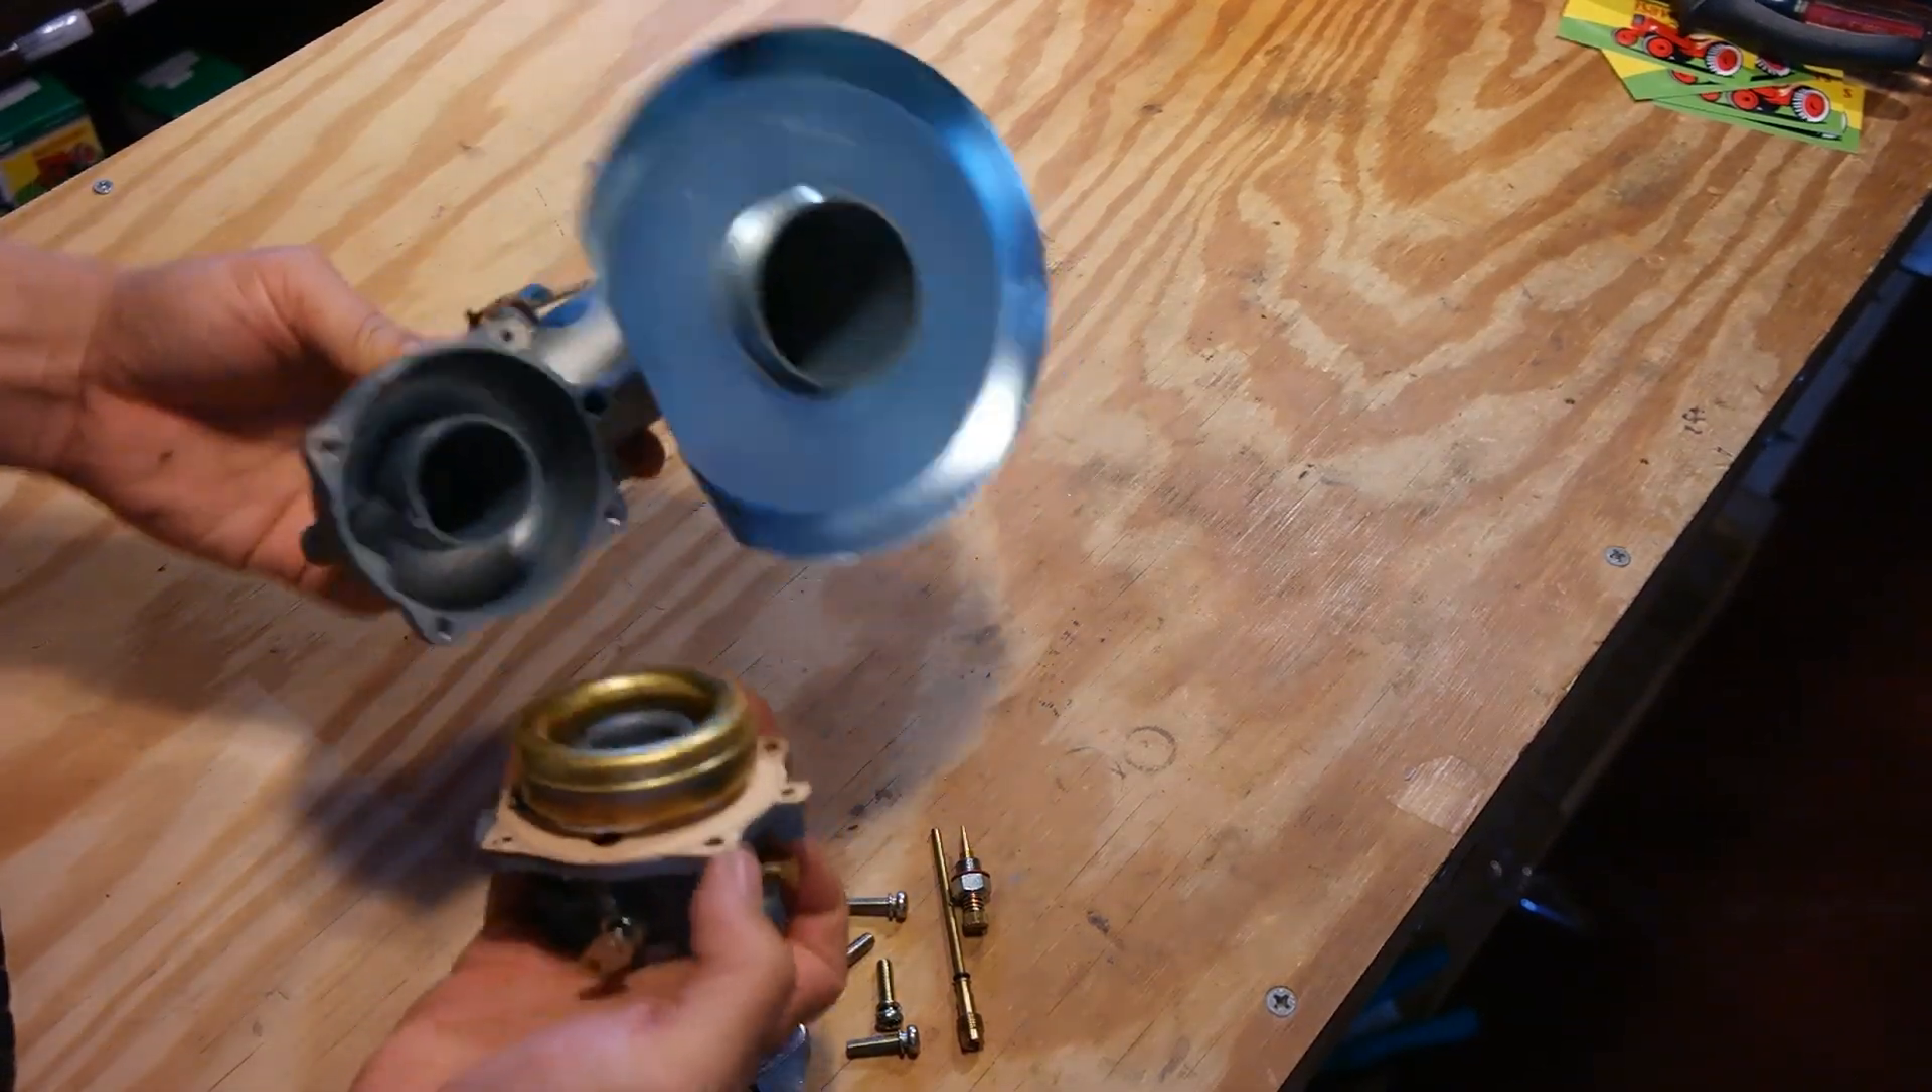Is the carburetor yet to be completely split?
No.